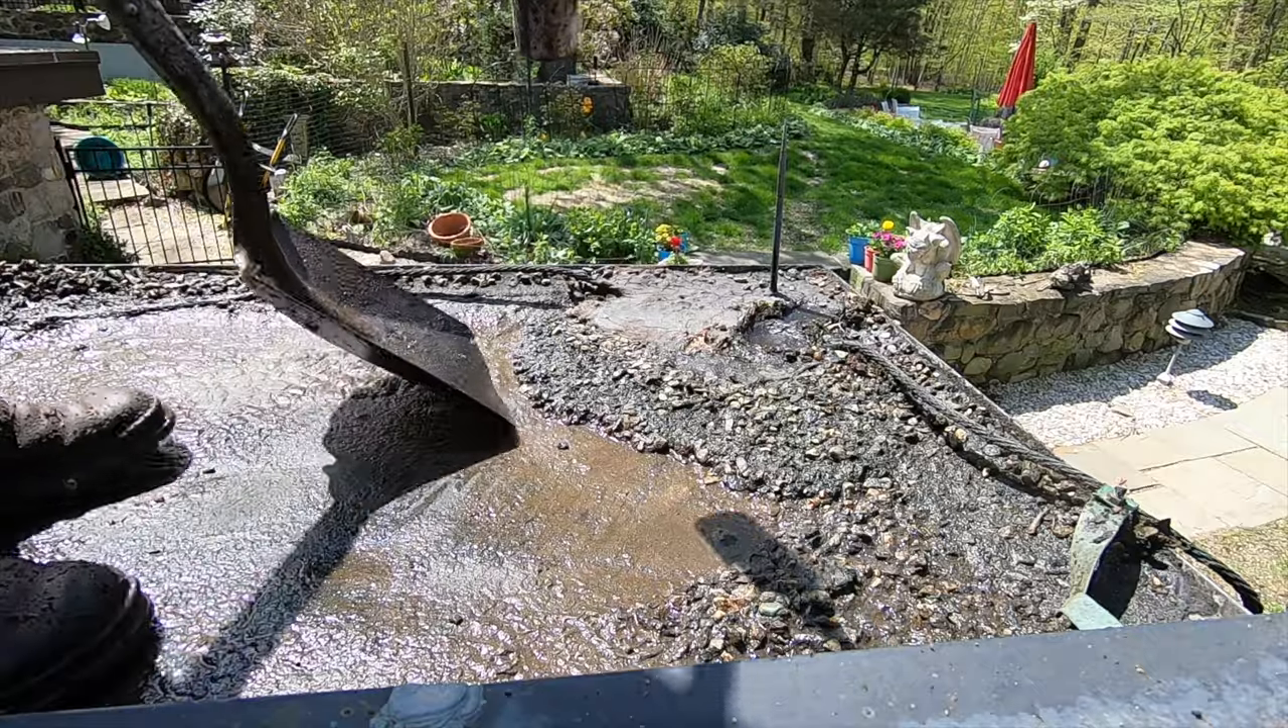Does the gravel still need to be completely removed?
Yes.